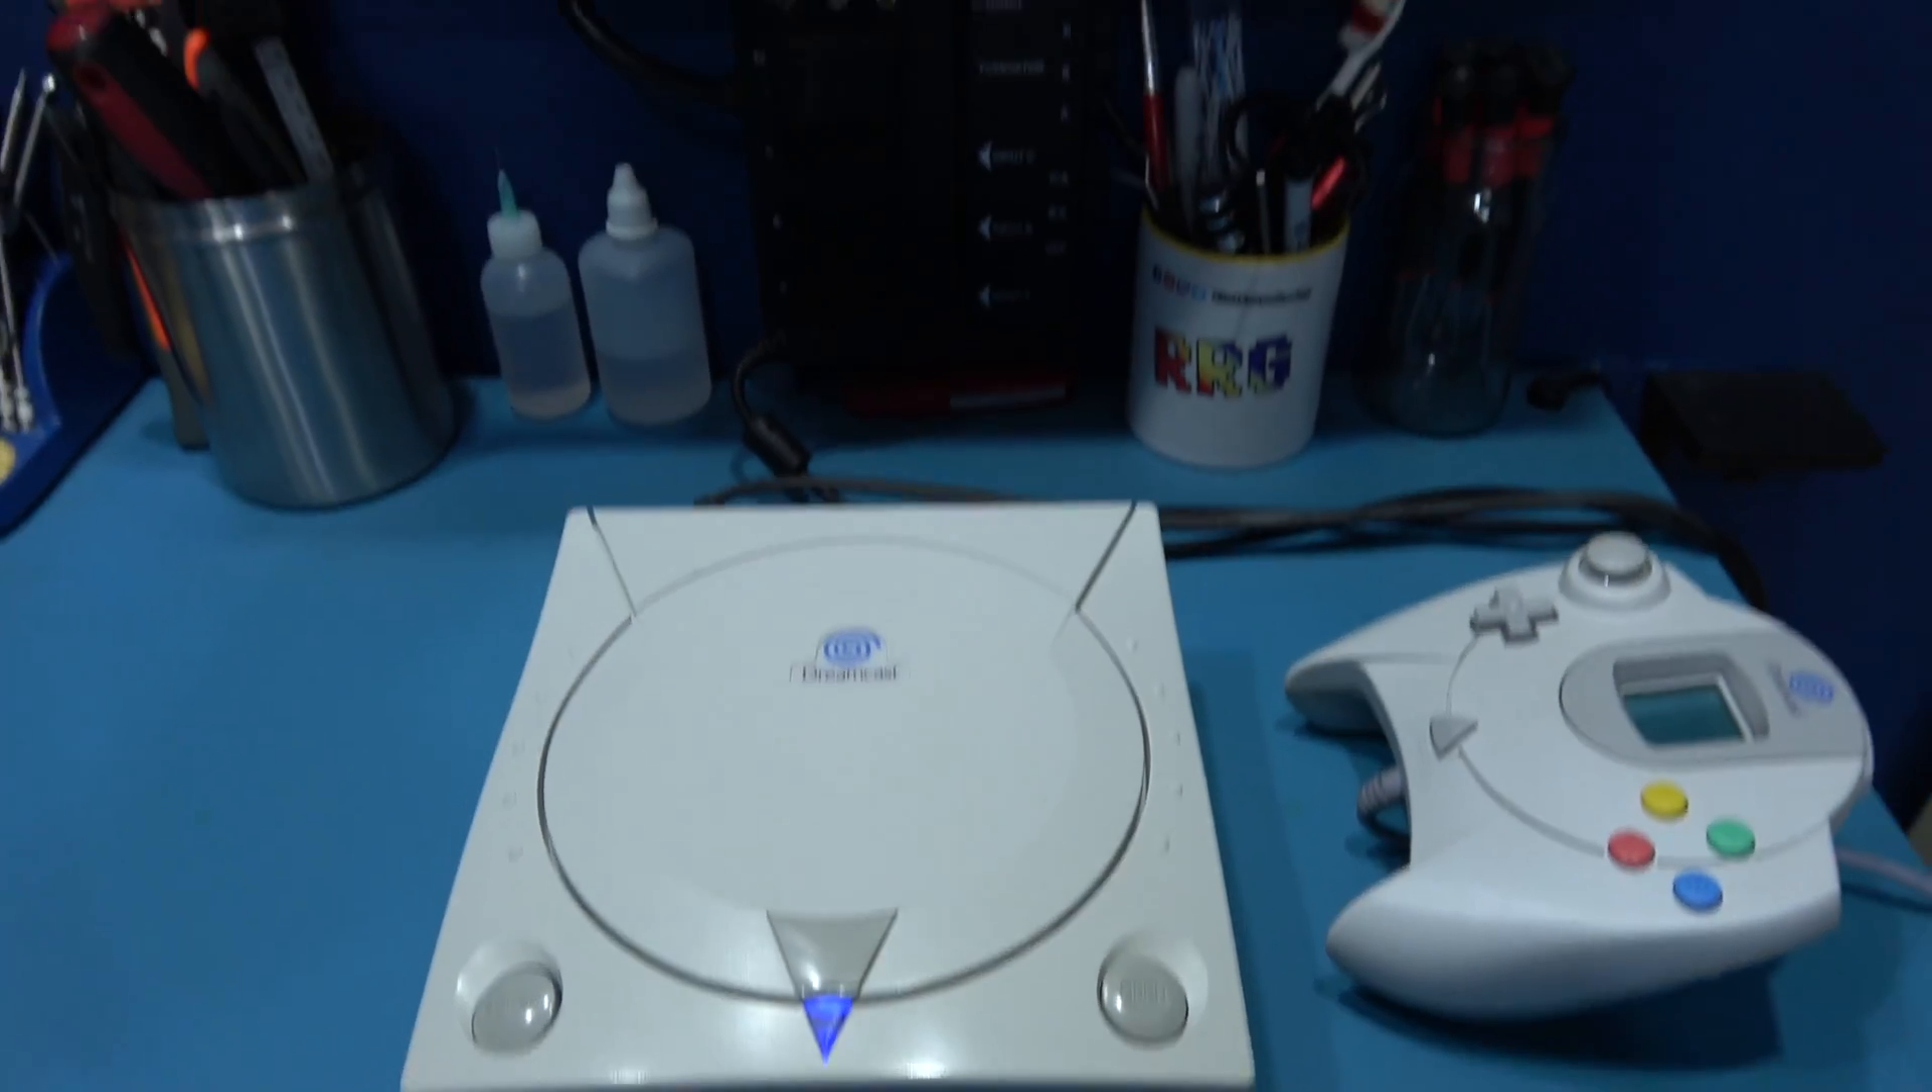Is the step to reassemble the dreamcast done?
Yes.